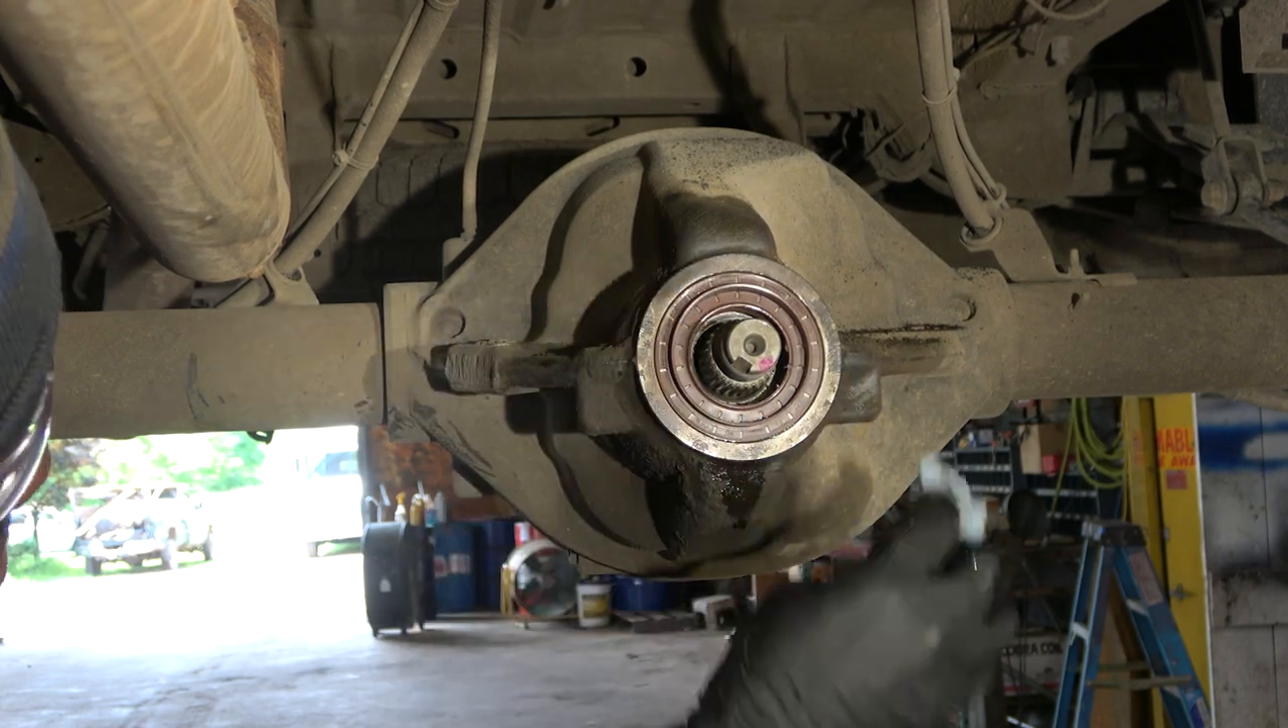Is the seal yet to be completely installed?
No.